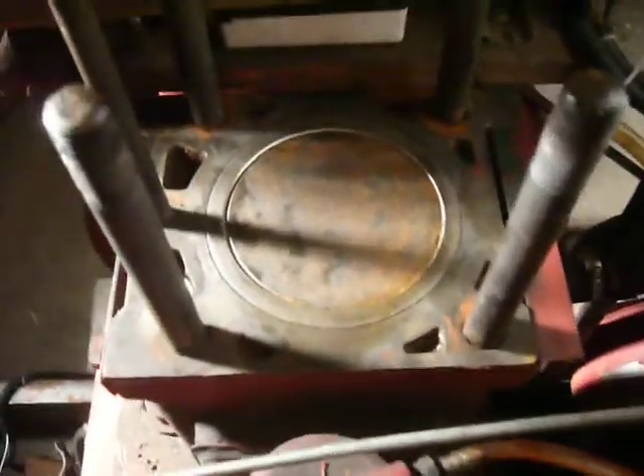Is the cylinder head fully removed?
Yes.